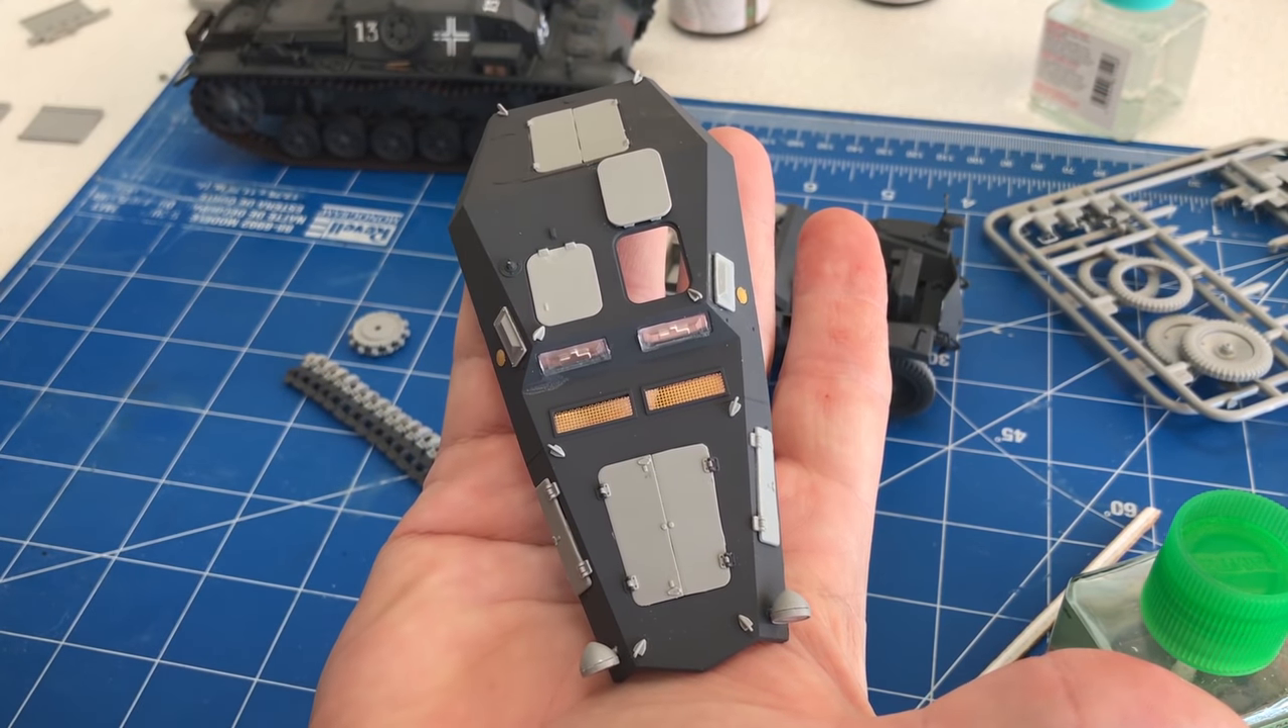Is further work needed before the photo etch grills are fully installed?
No.